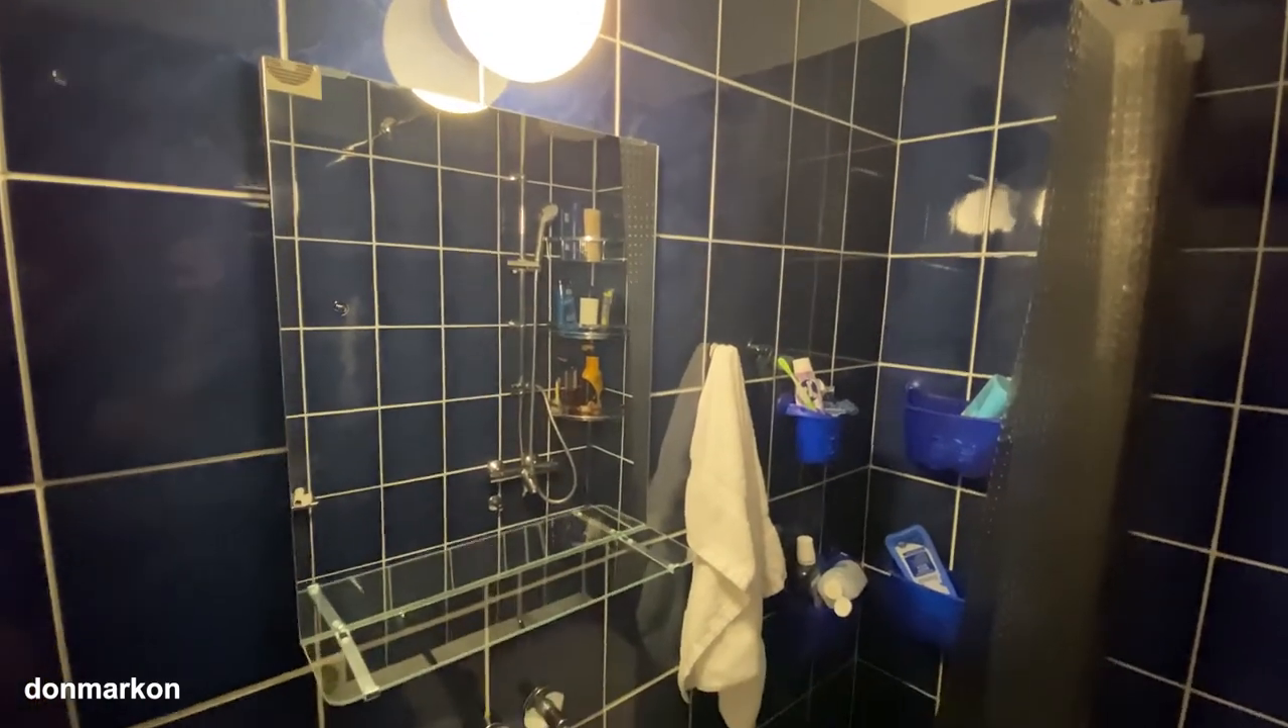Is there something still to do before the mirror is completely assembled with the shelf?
No.